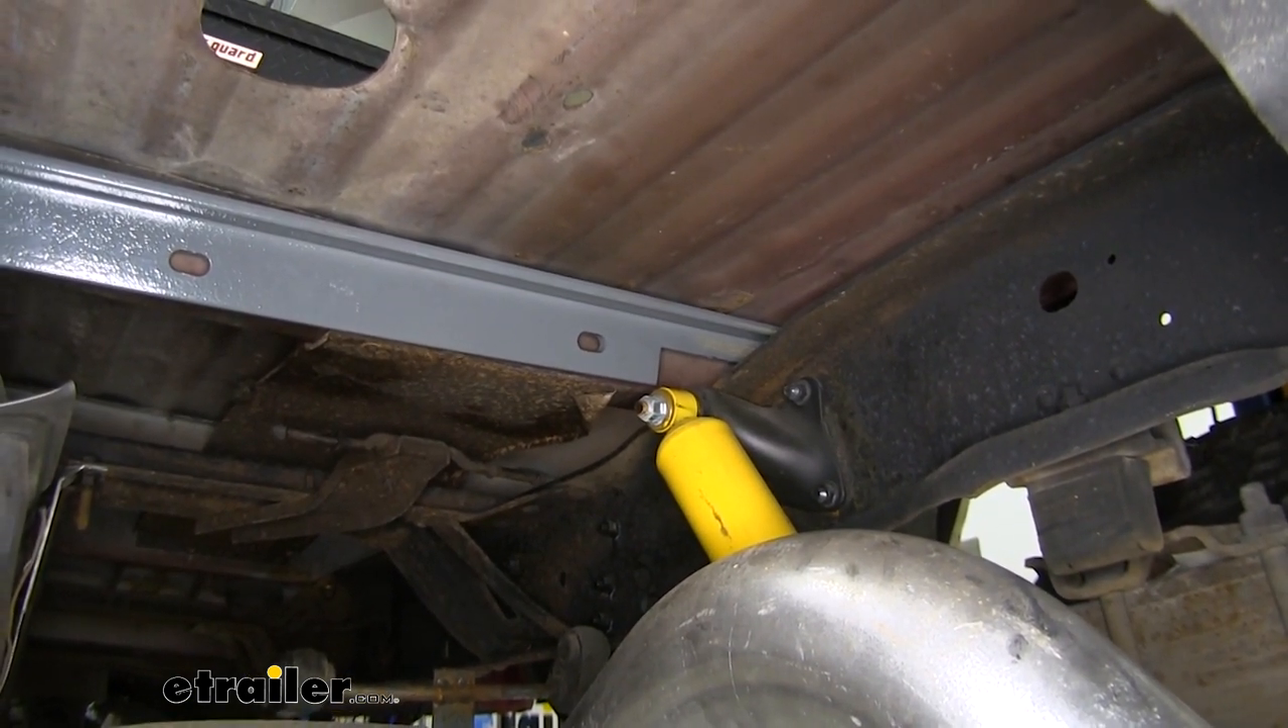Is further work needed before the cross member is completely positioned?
No.